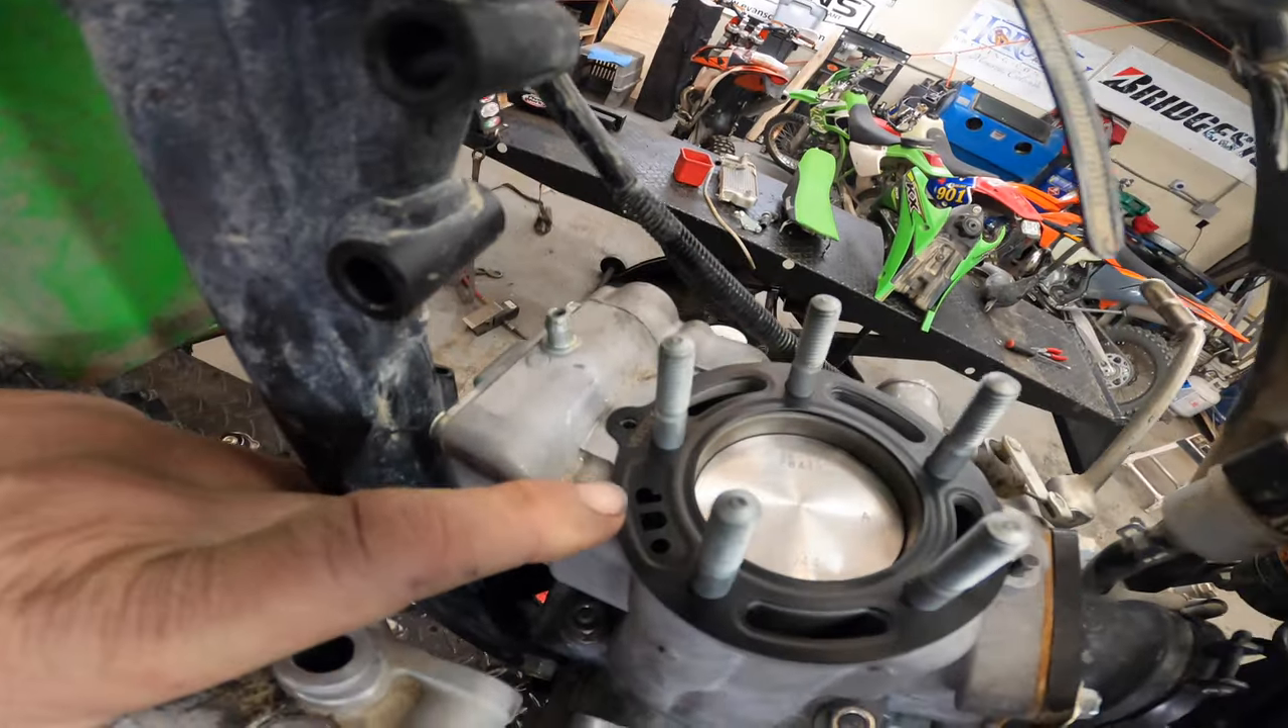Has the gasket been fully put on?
Yes.